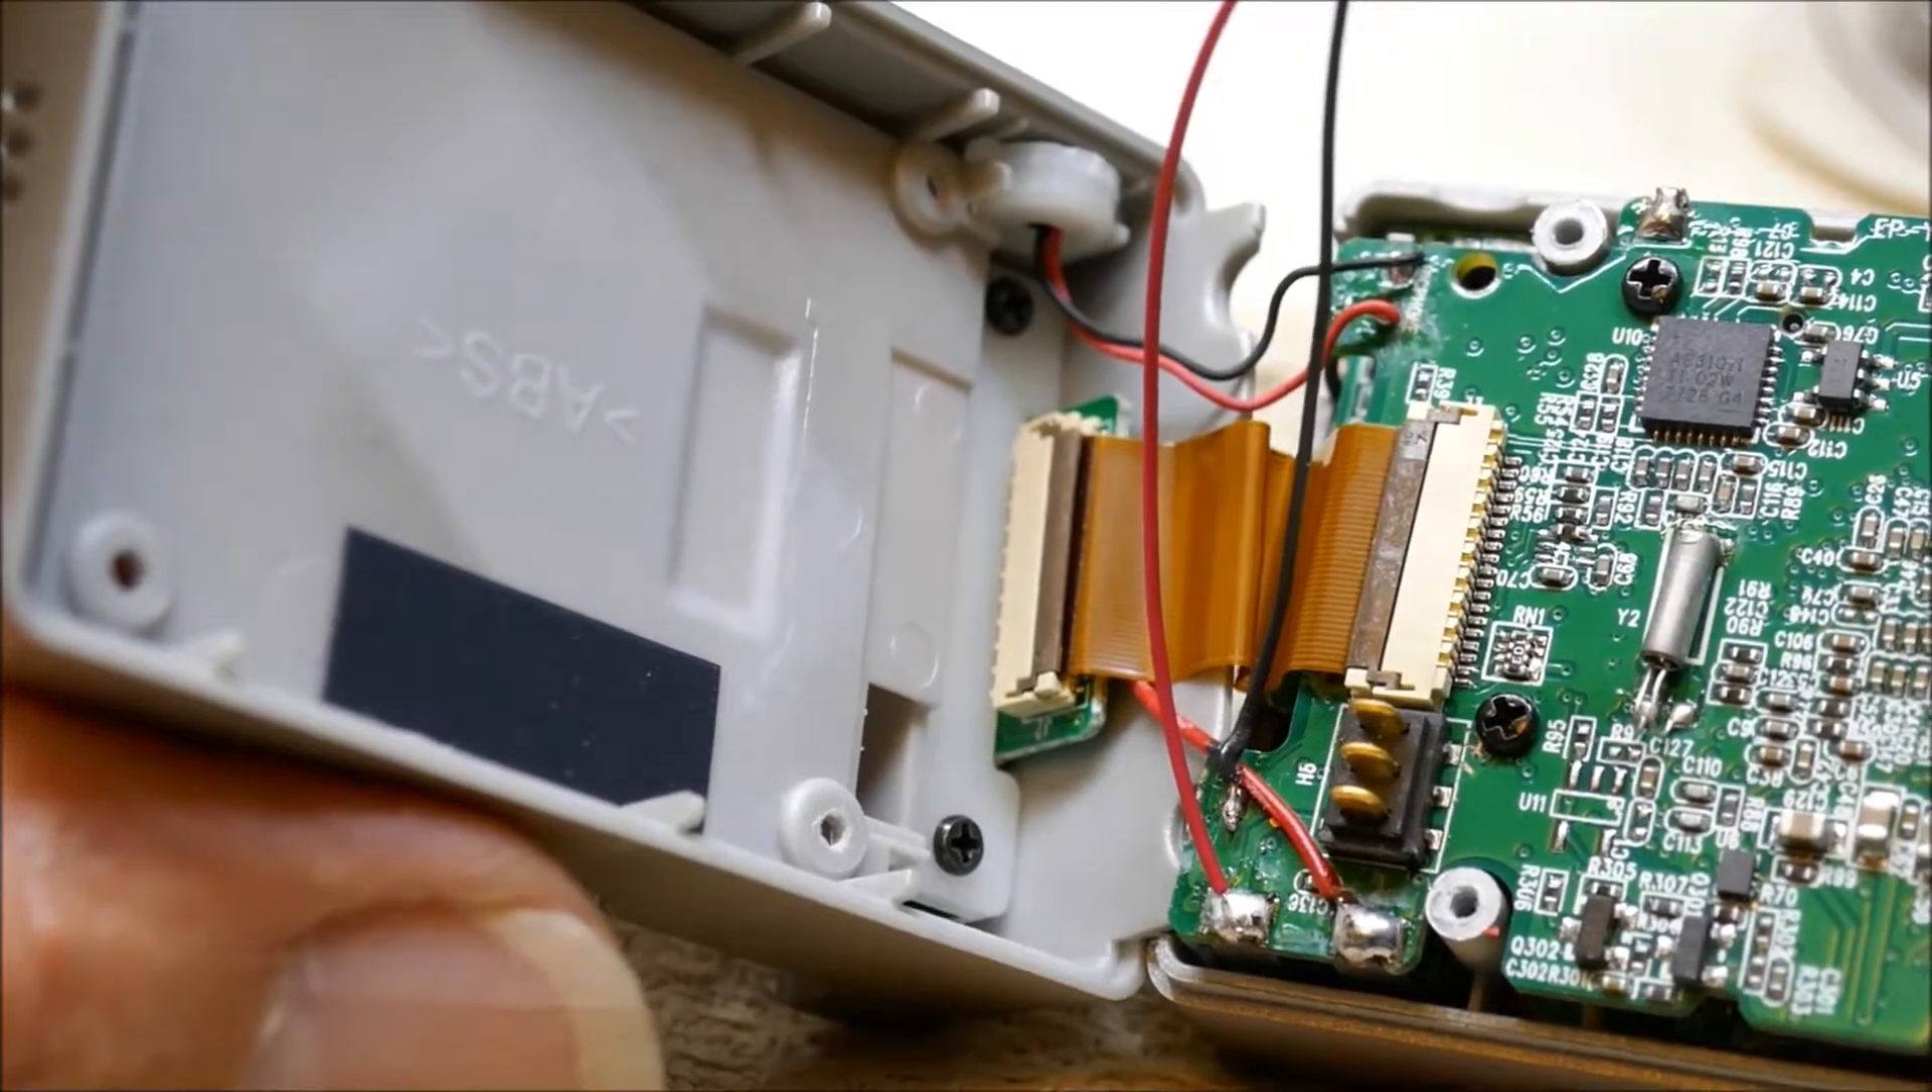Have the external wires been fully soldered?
Yes.